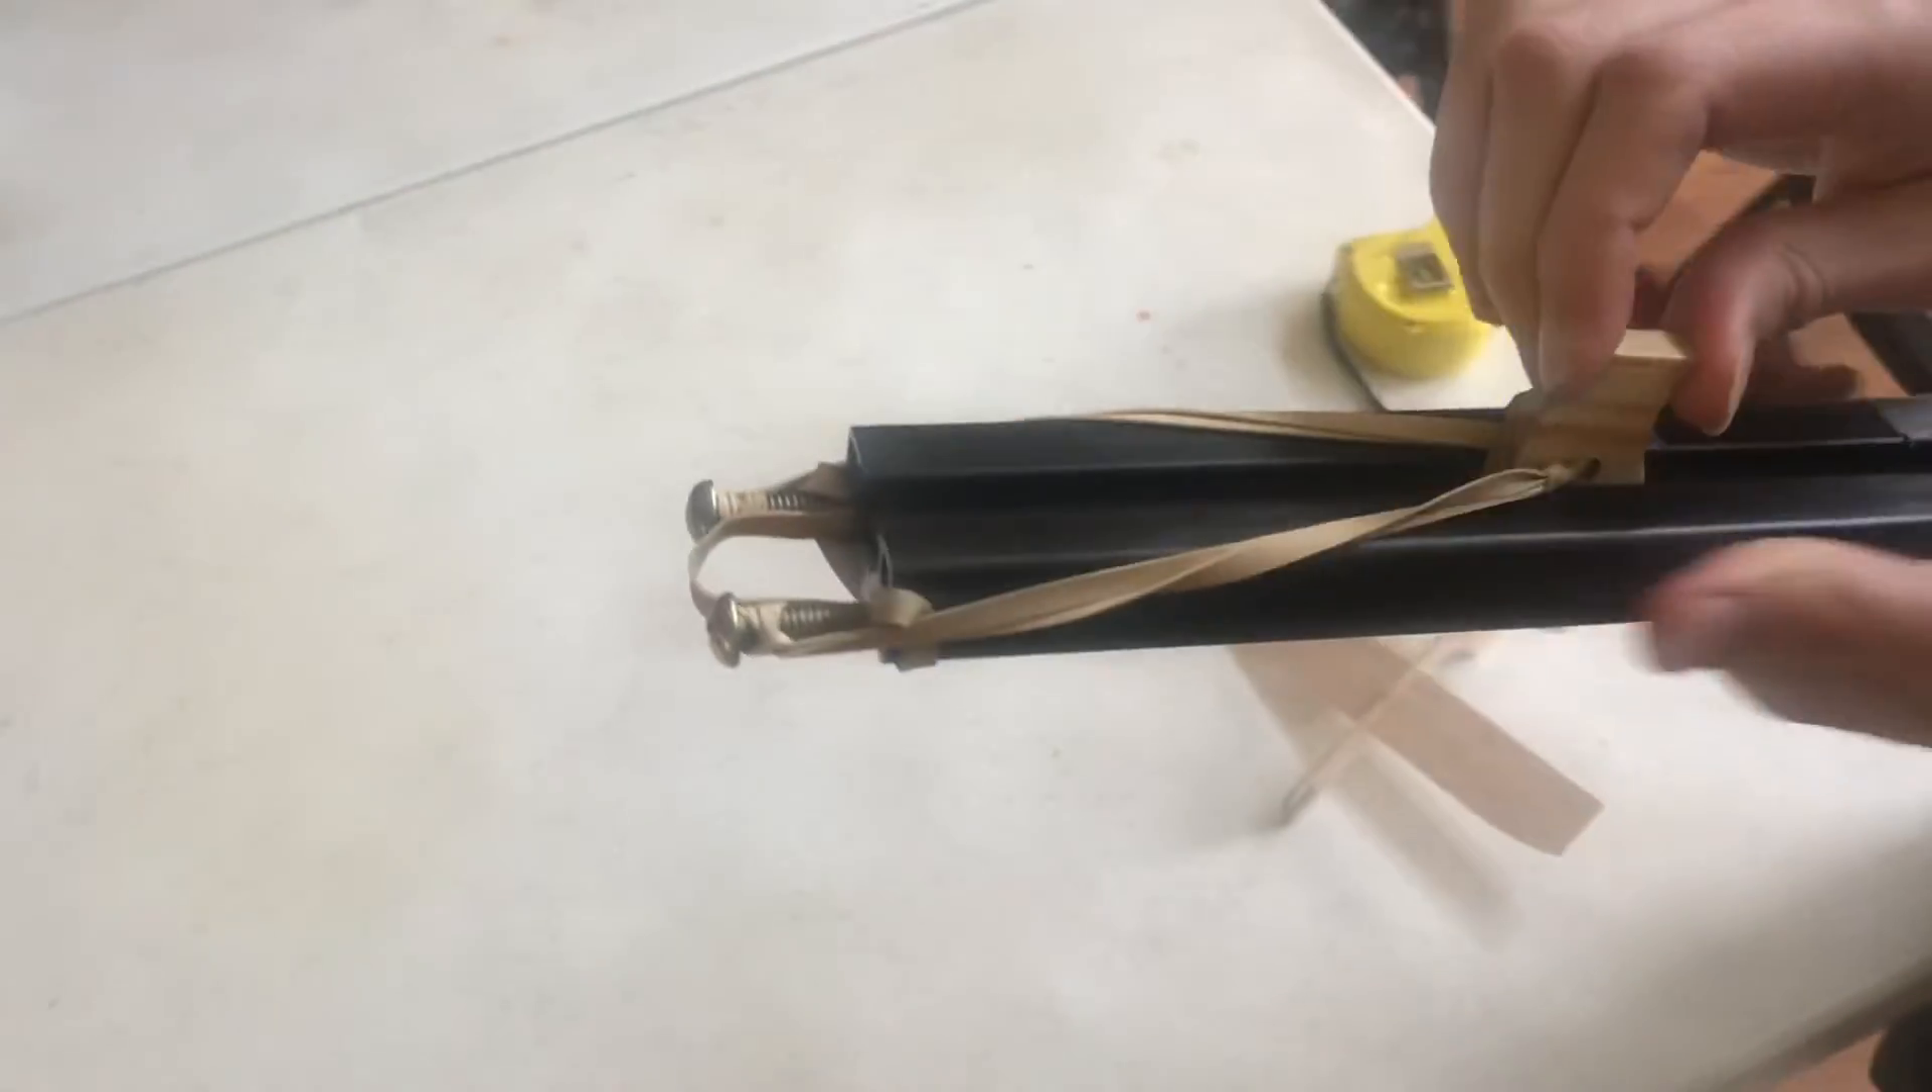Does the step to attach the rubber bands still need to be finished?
No.